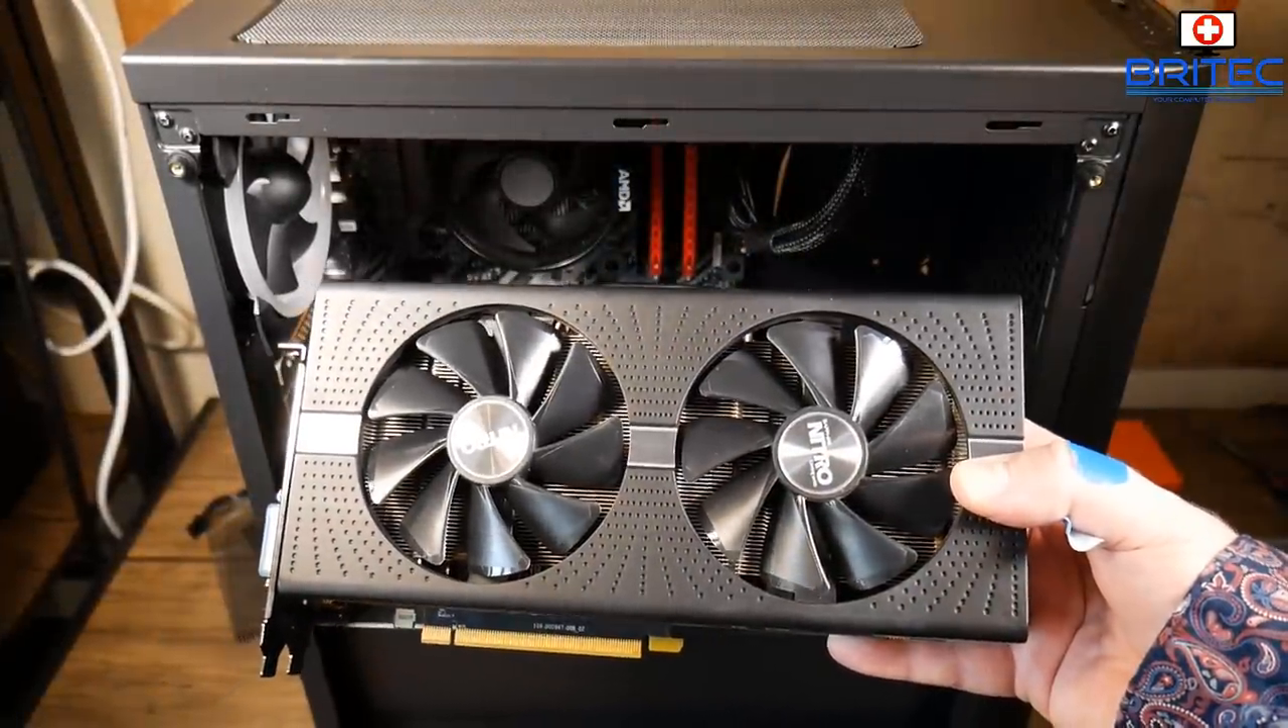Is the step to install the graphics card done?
No.